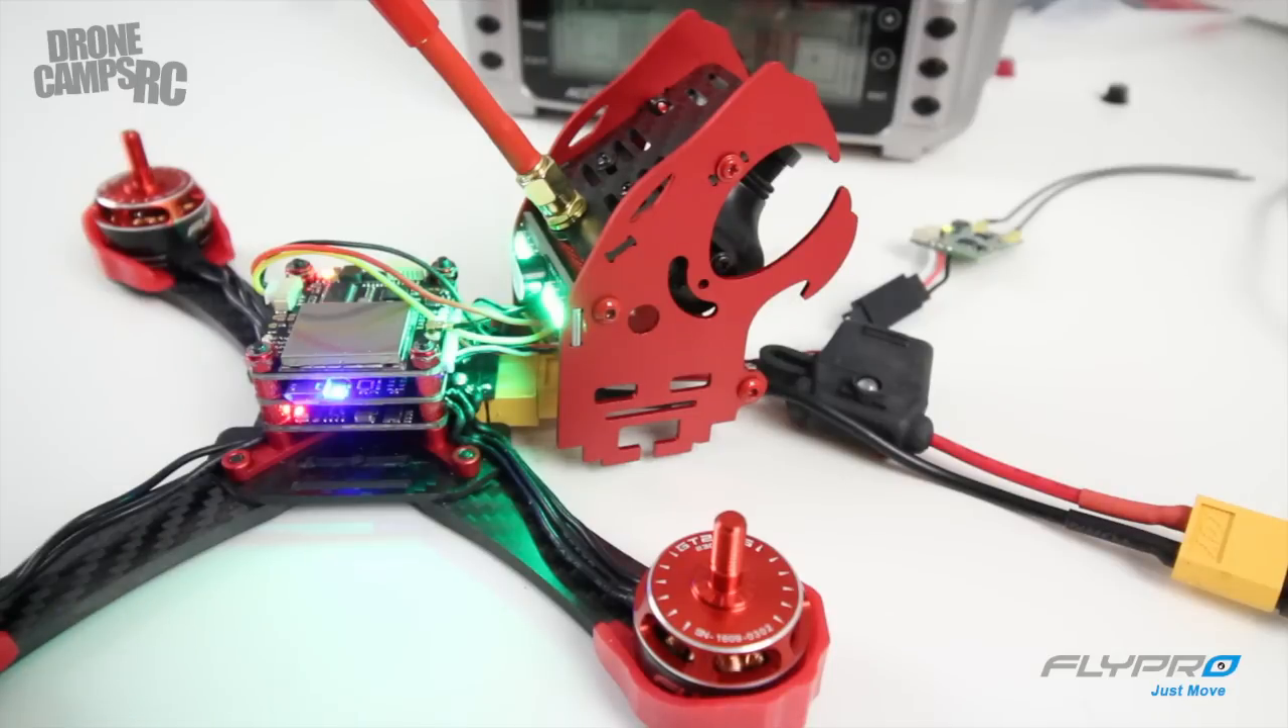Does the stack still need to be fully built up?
No.